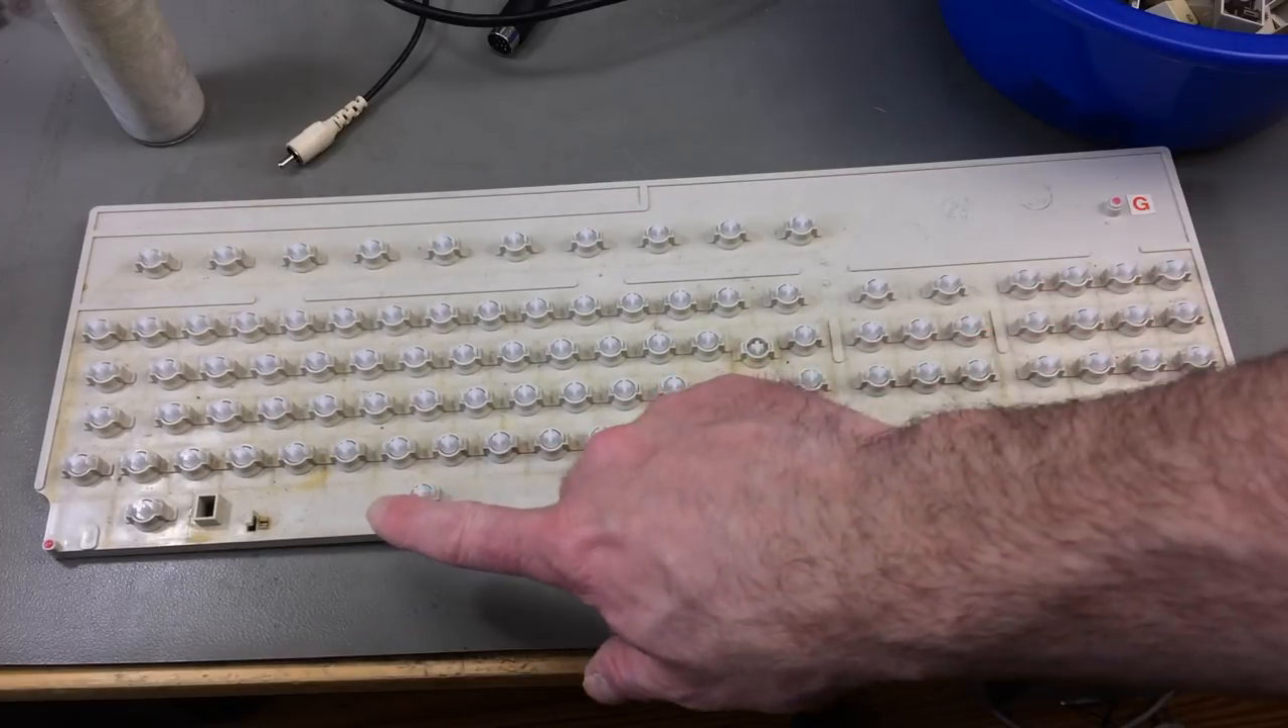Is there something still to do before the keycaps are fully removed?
No.